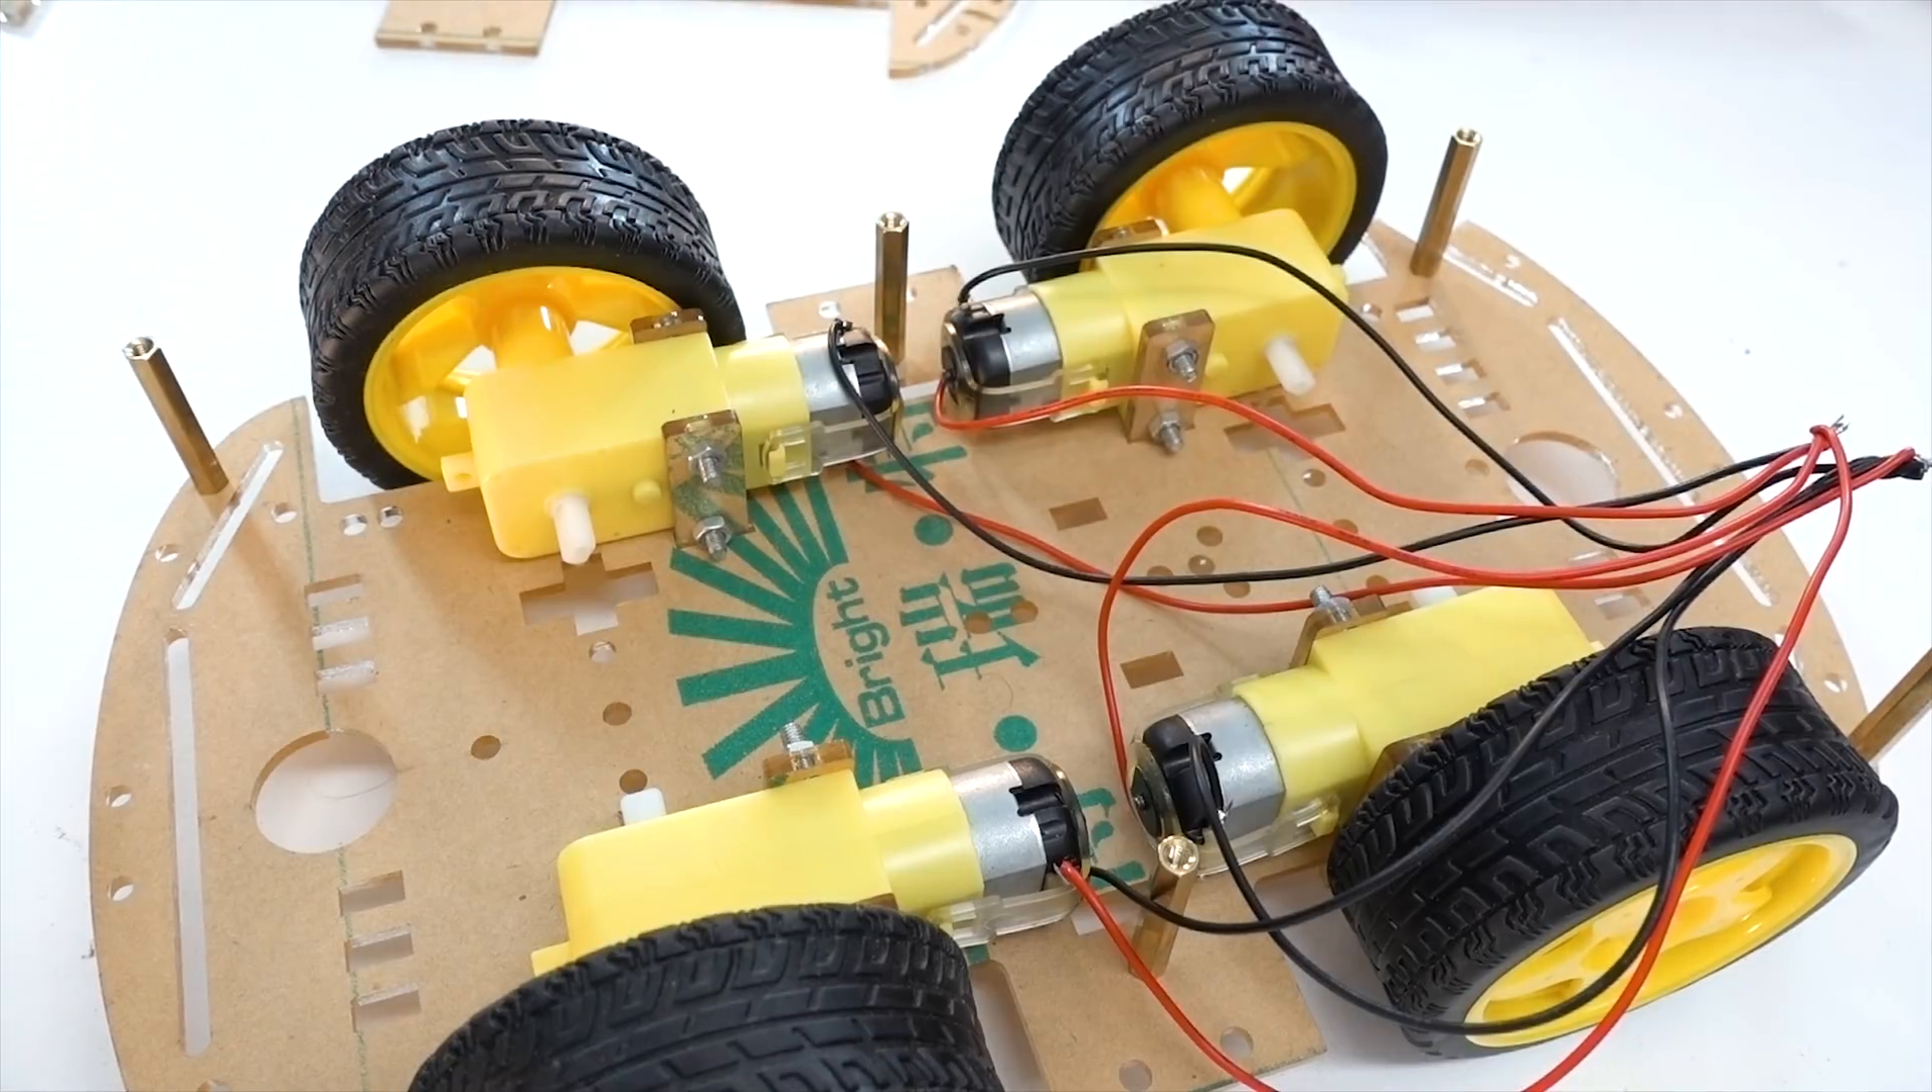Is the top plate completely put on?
No.